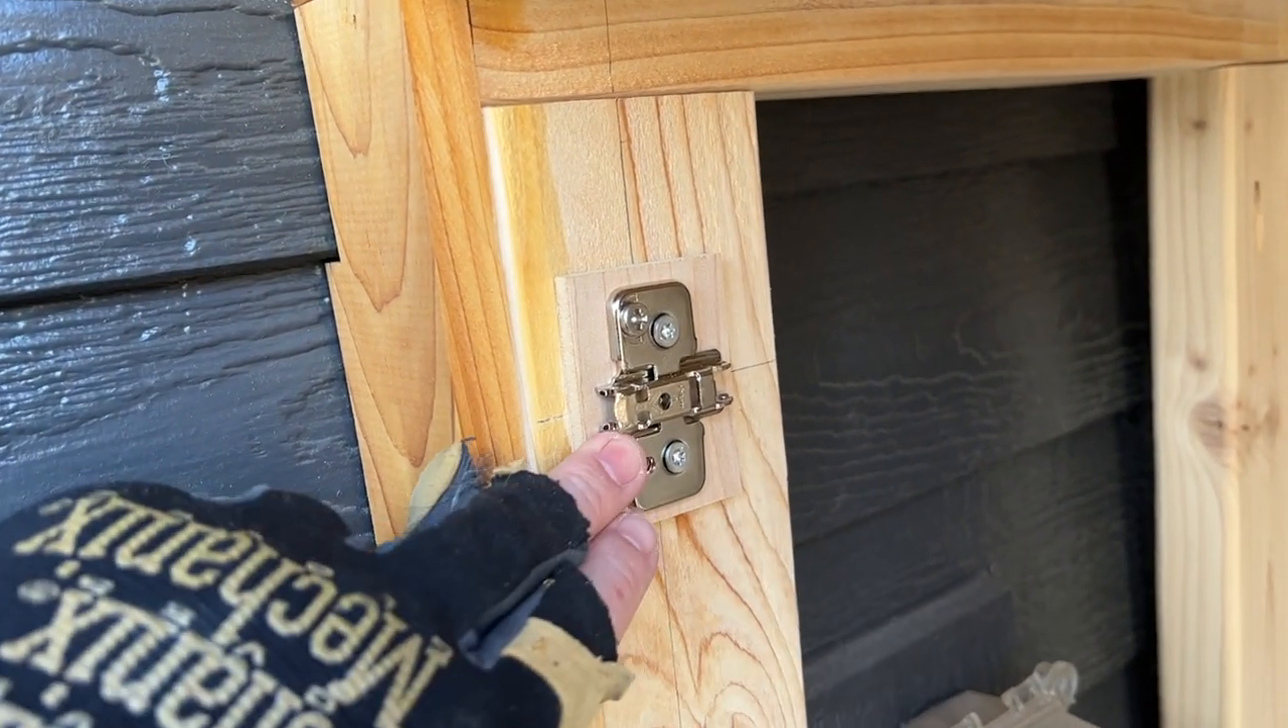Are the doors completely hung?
No.